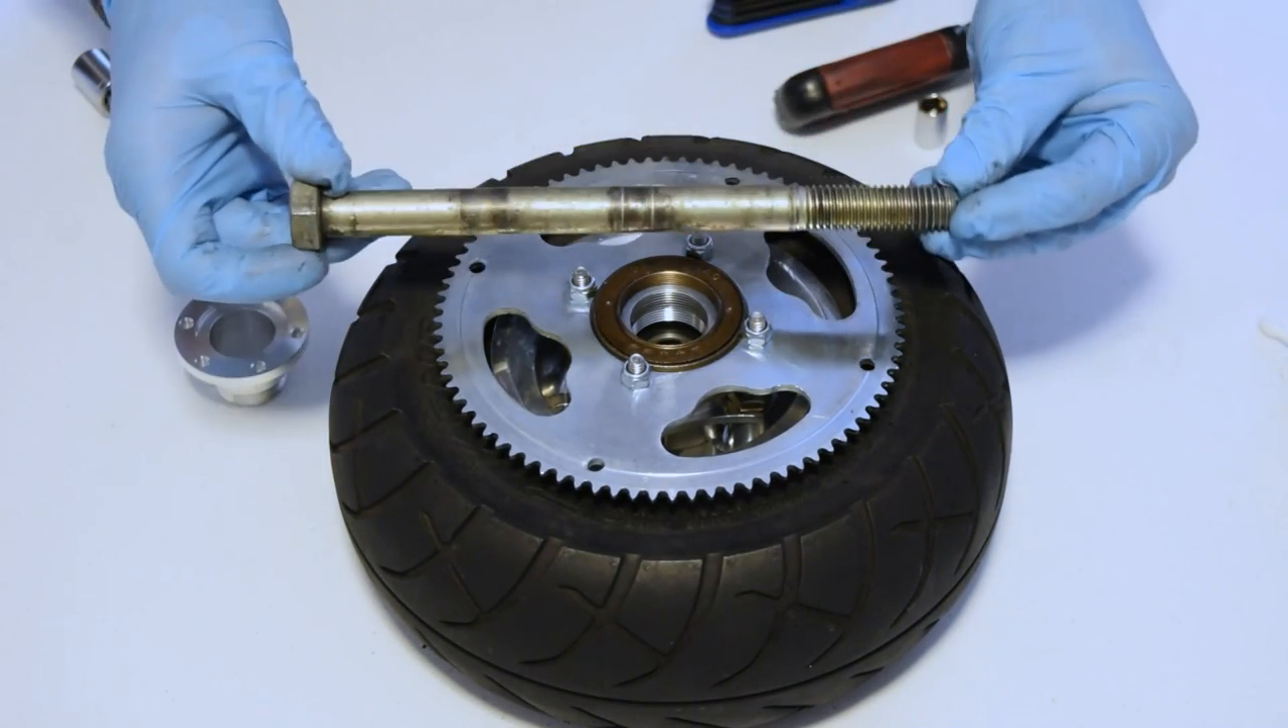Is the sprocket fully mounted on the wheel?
Yes.